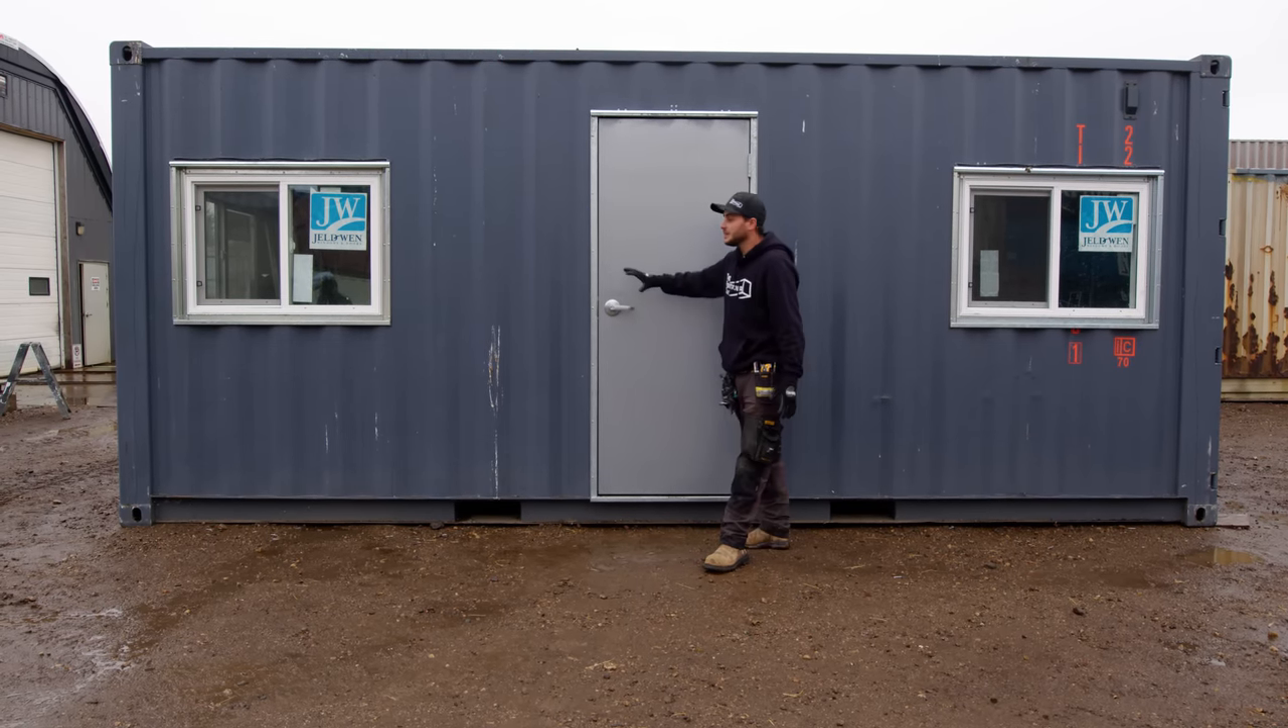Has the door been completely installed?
Yes.